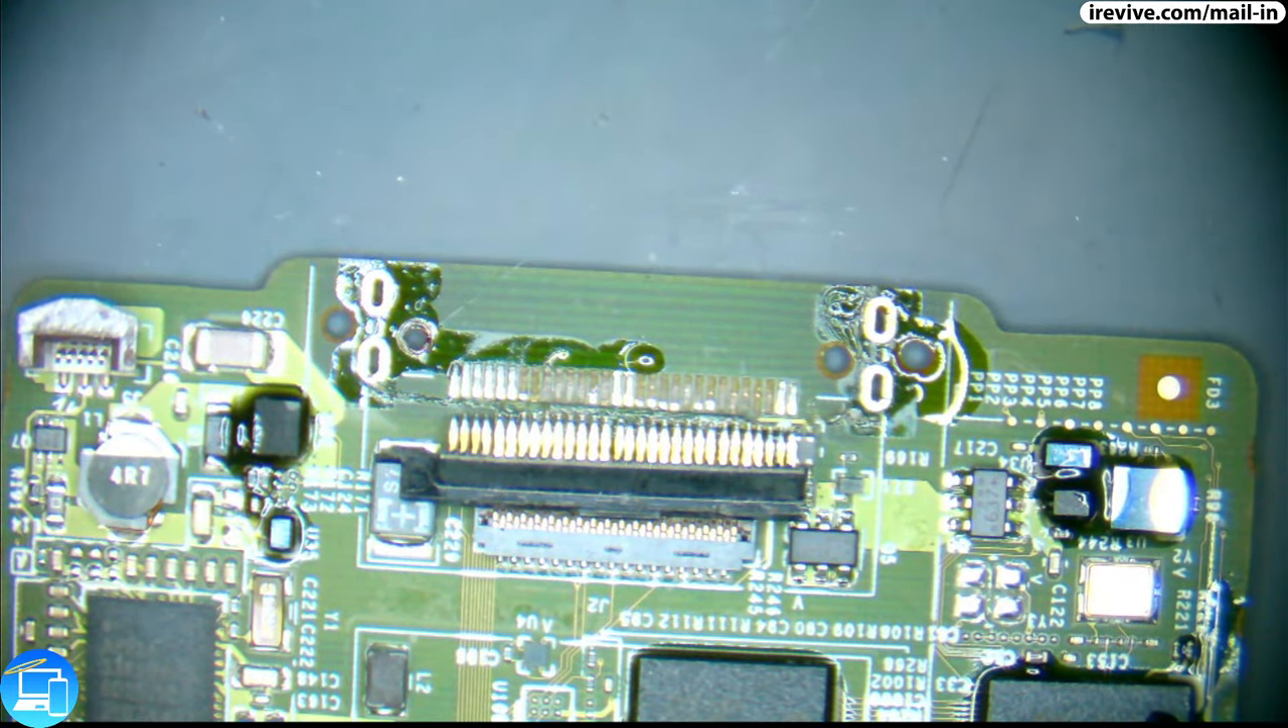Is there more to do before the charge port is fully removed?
No.